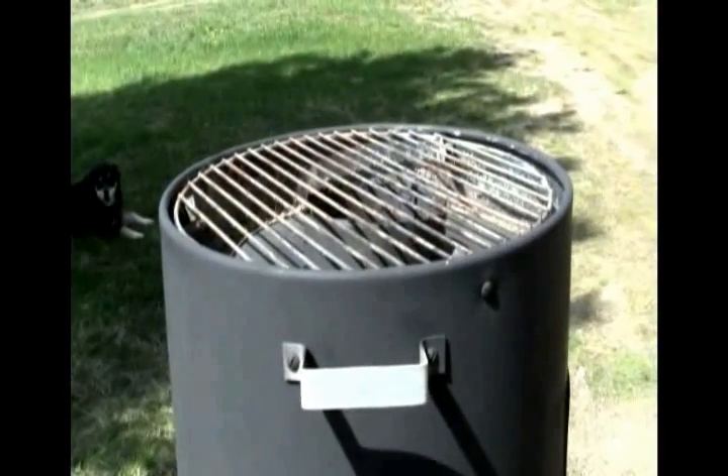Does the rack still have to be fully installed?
No.